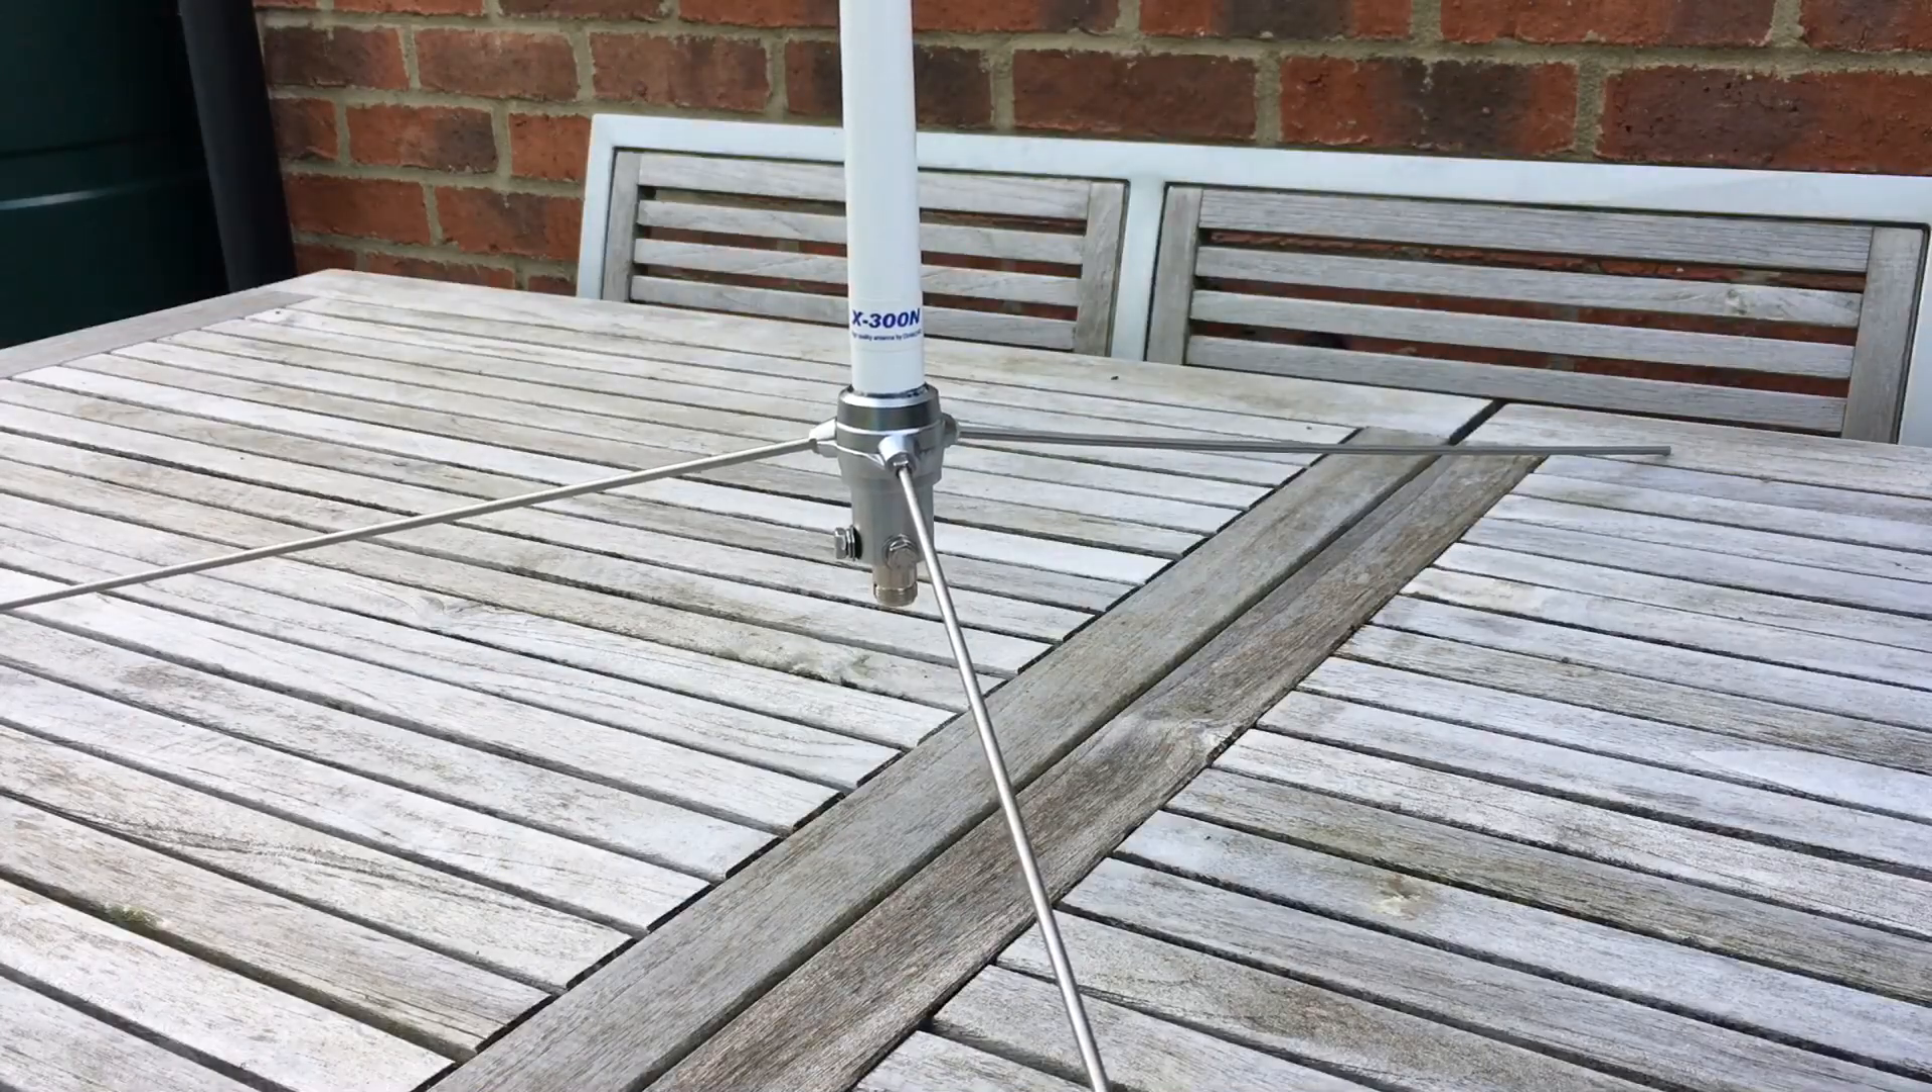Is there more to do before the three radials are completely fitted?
No.